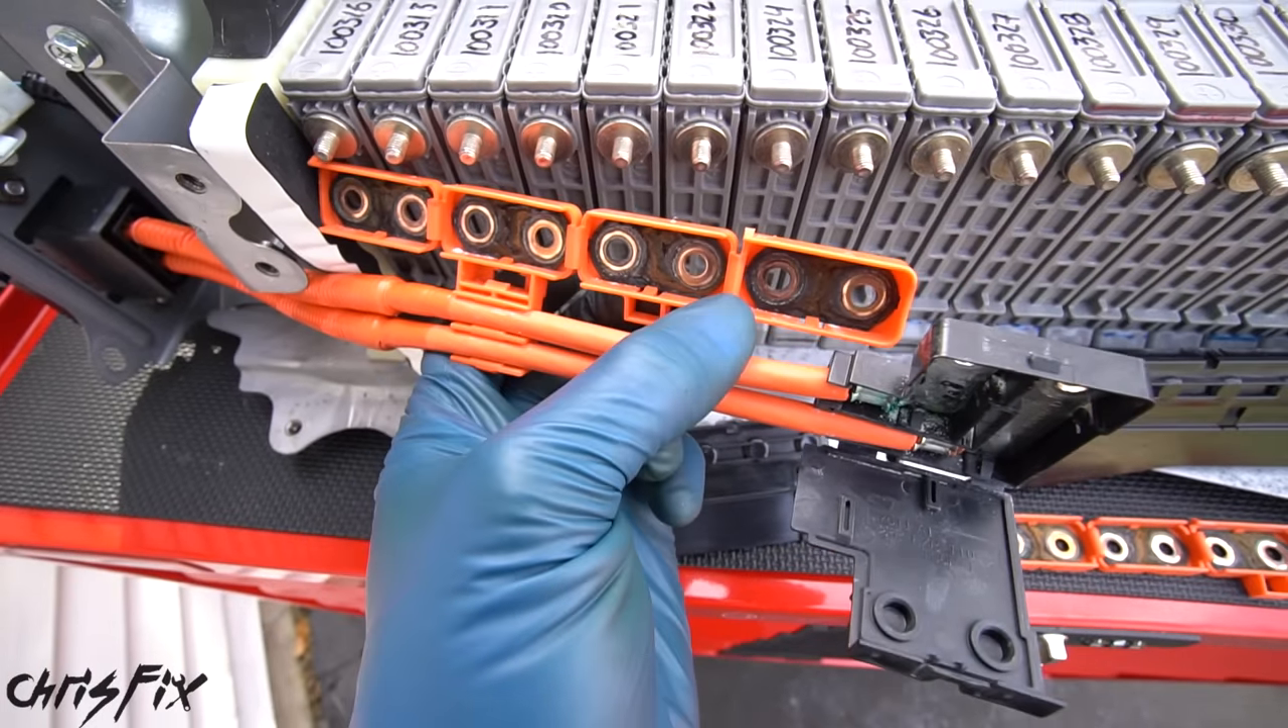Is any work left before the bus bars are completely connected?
Yes.